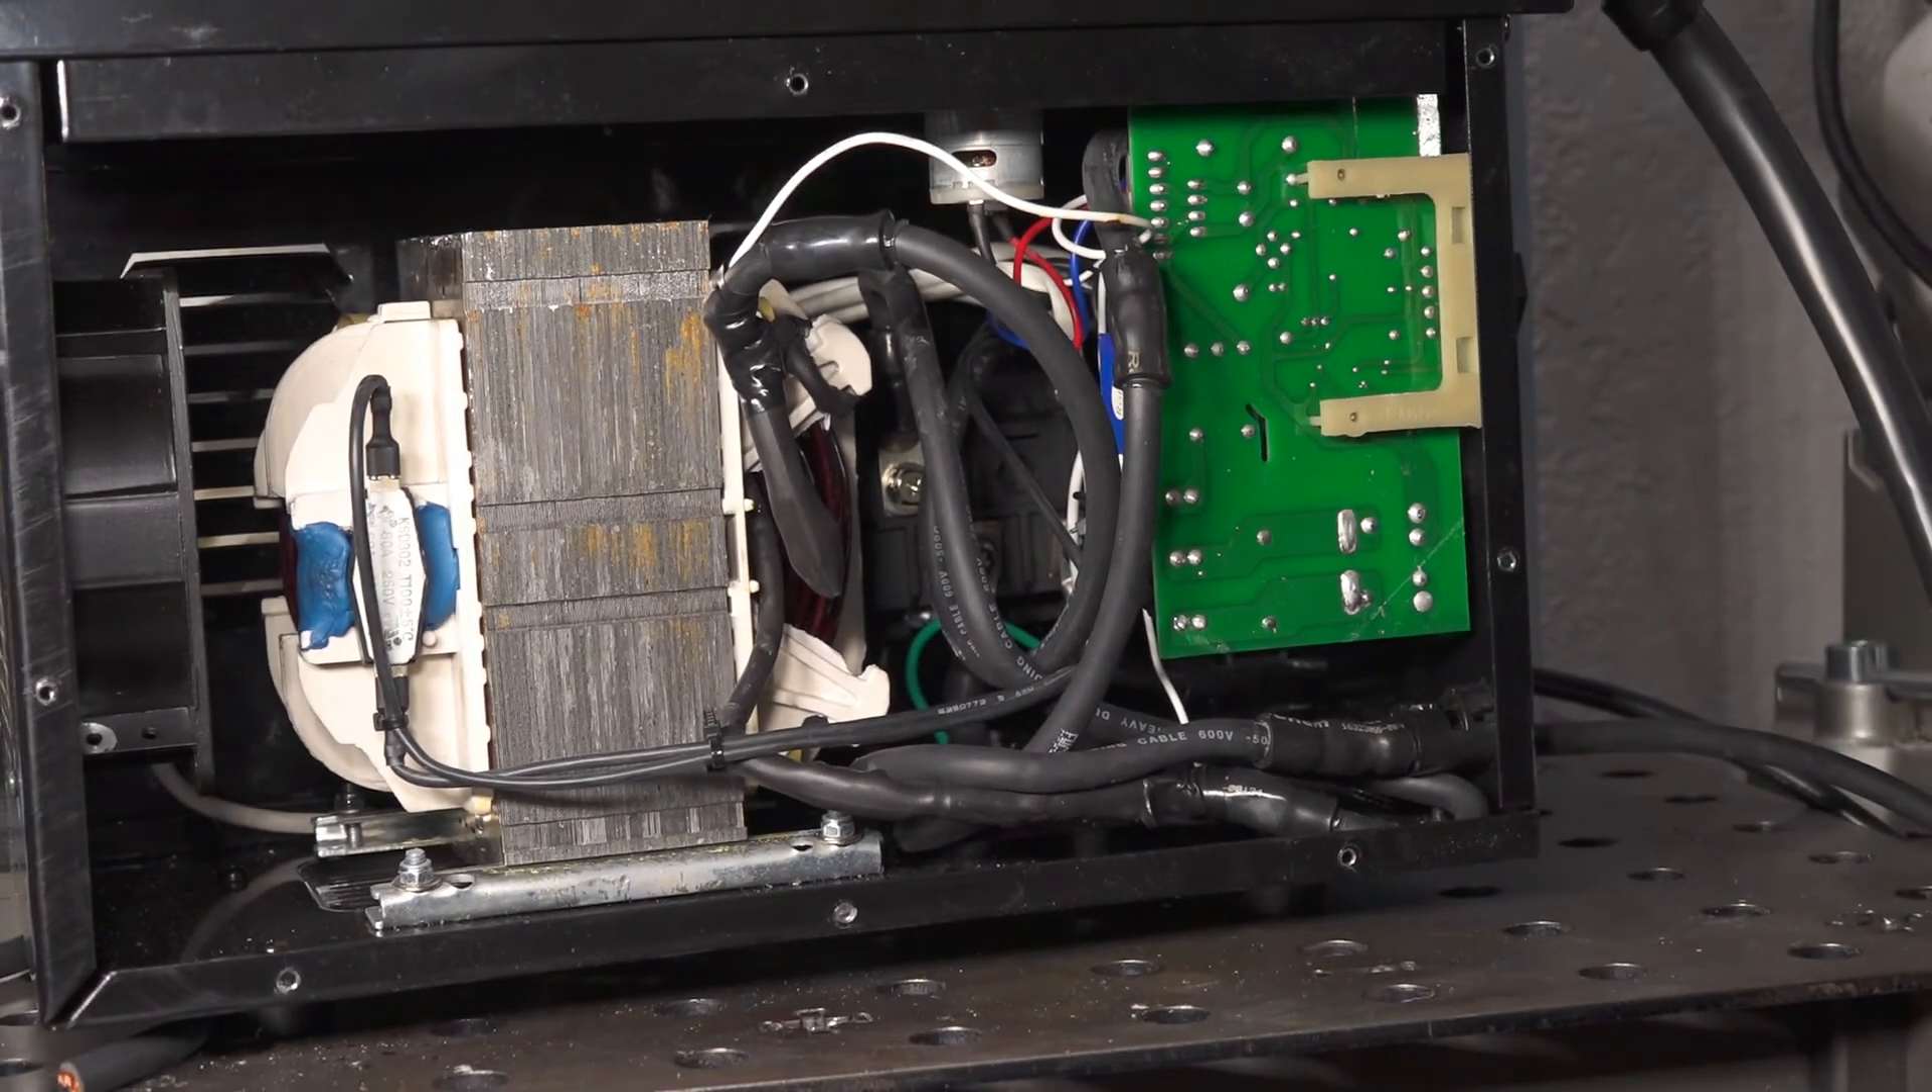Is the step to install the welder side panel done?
No.